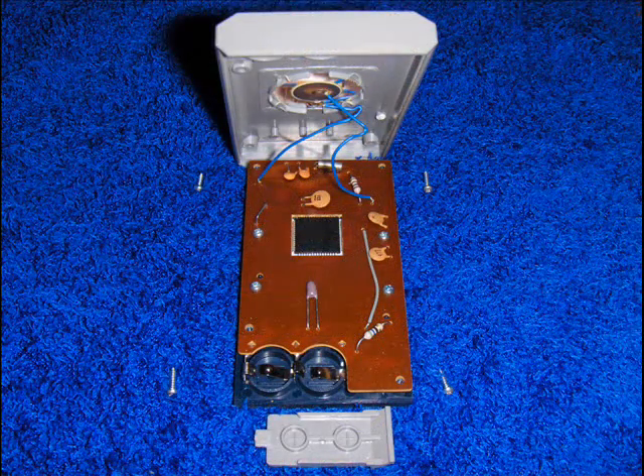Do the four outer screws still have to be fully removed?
No.